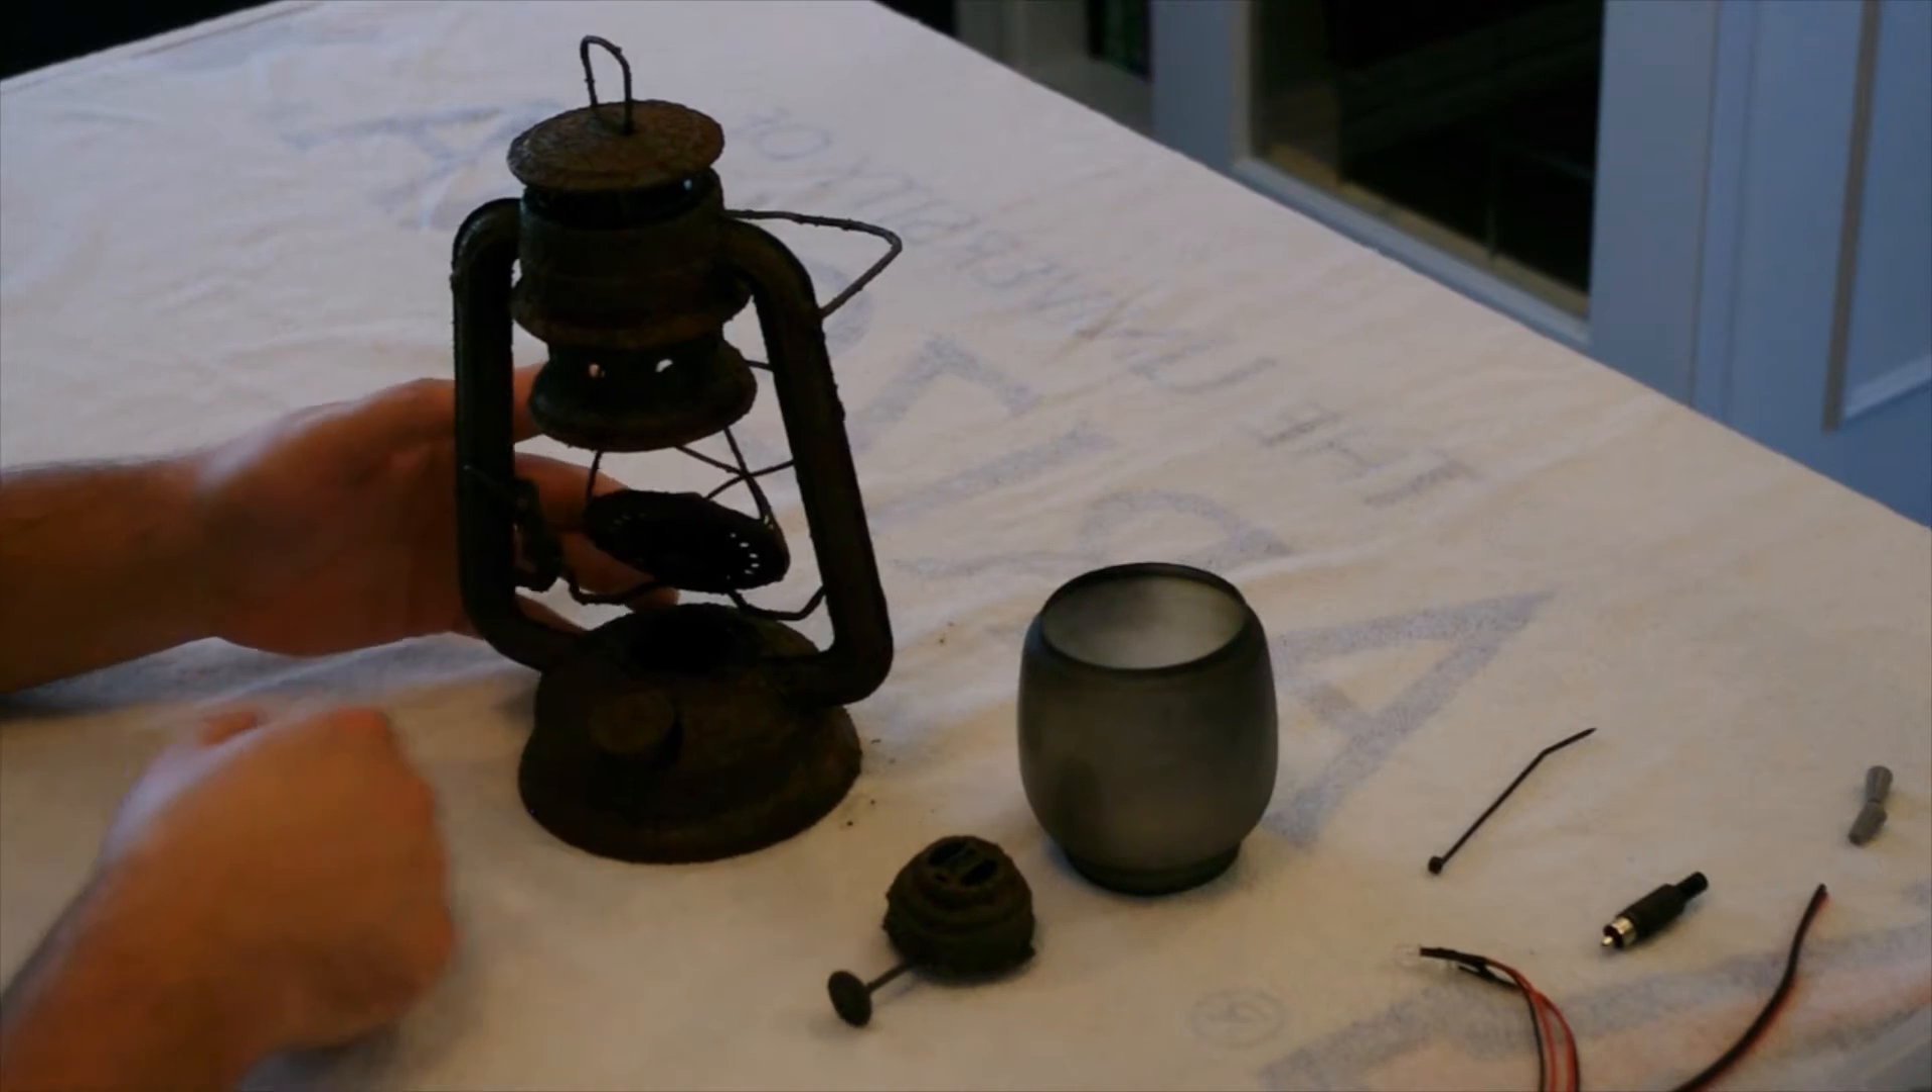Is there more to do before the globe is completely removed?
No.